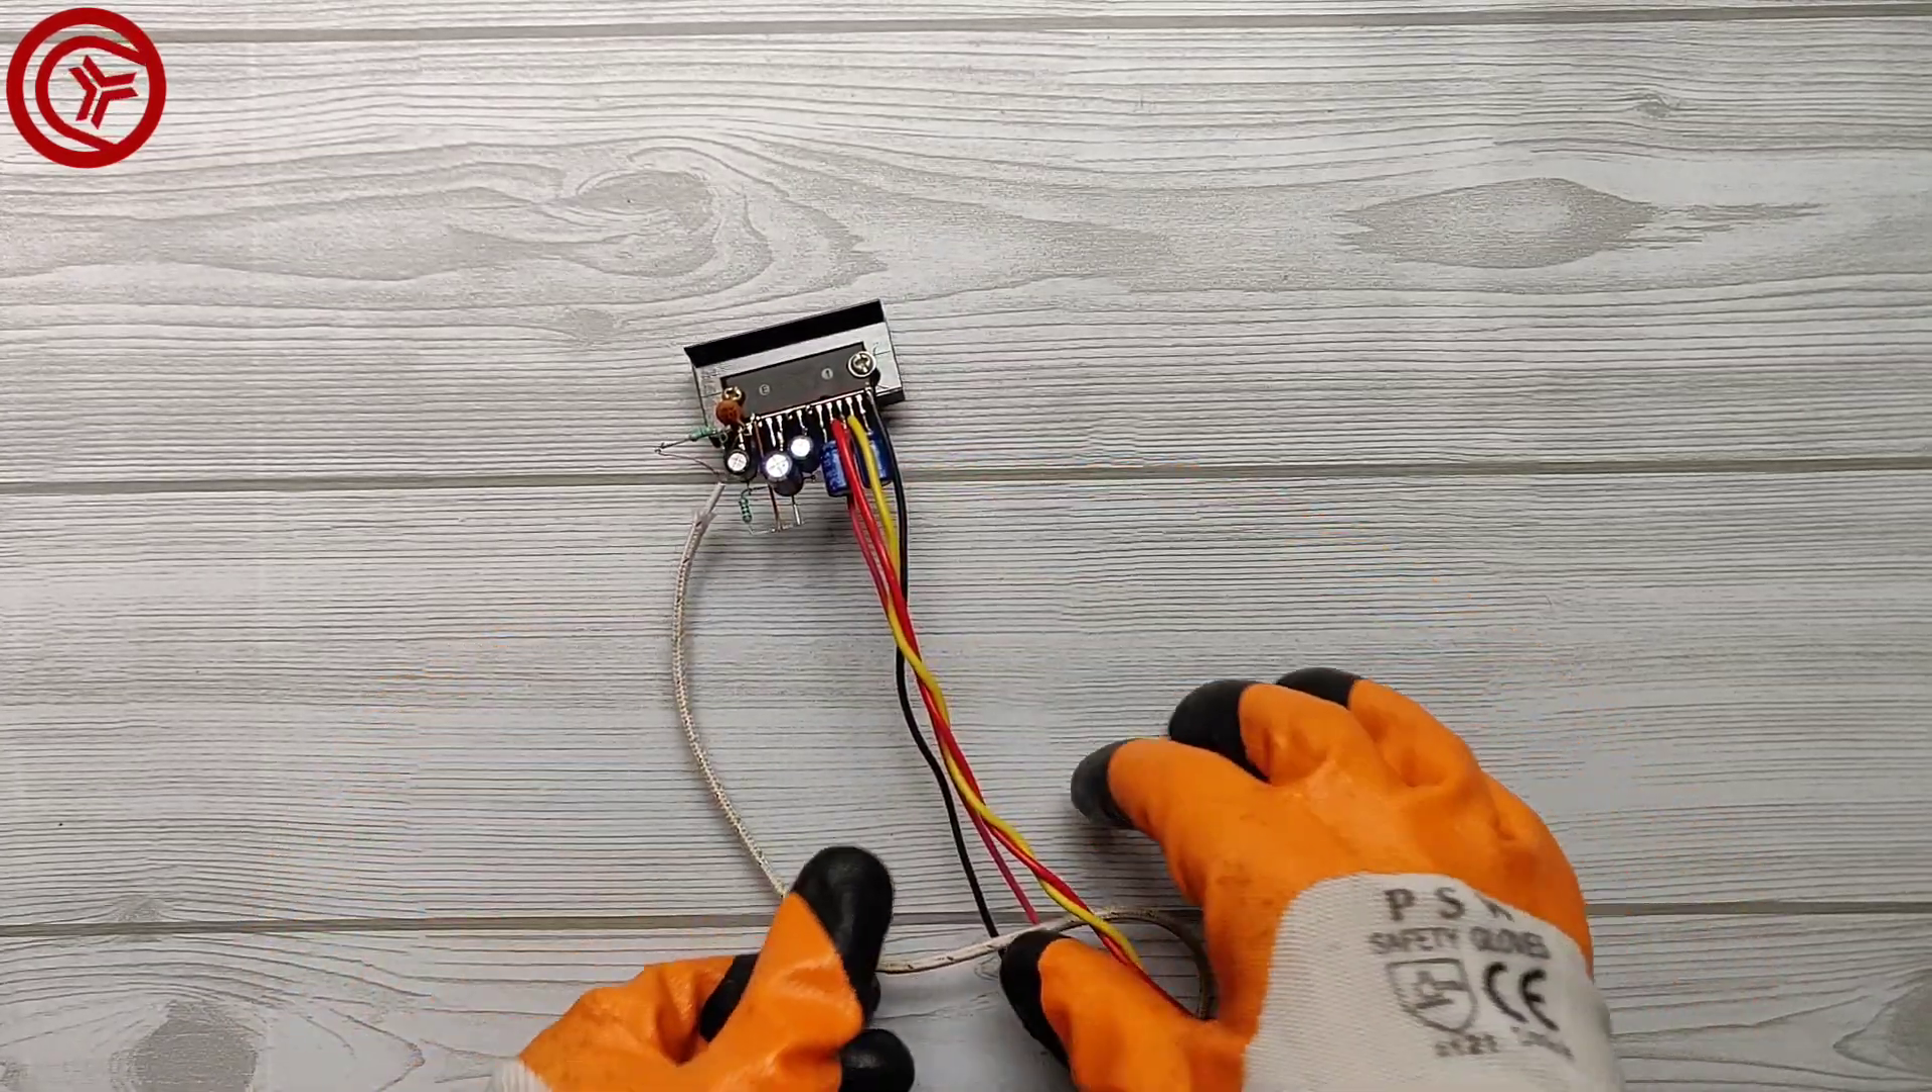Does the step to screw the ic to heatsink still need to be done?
No.